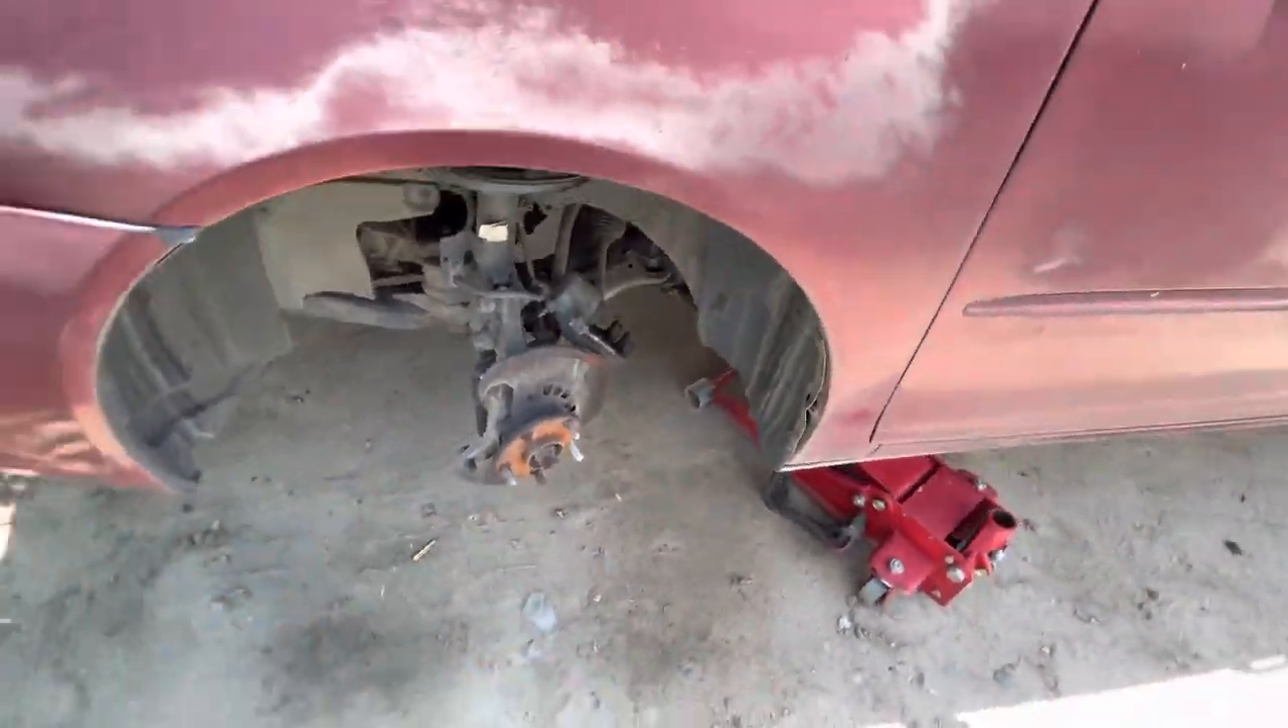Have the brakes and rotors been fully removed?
Yes.